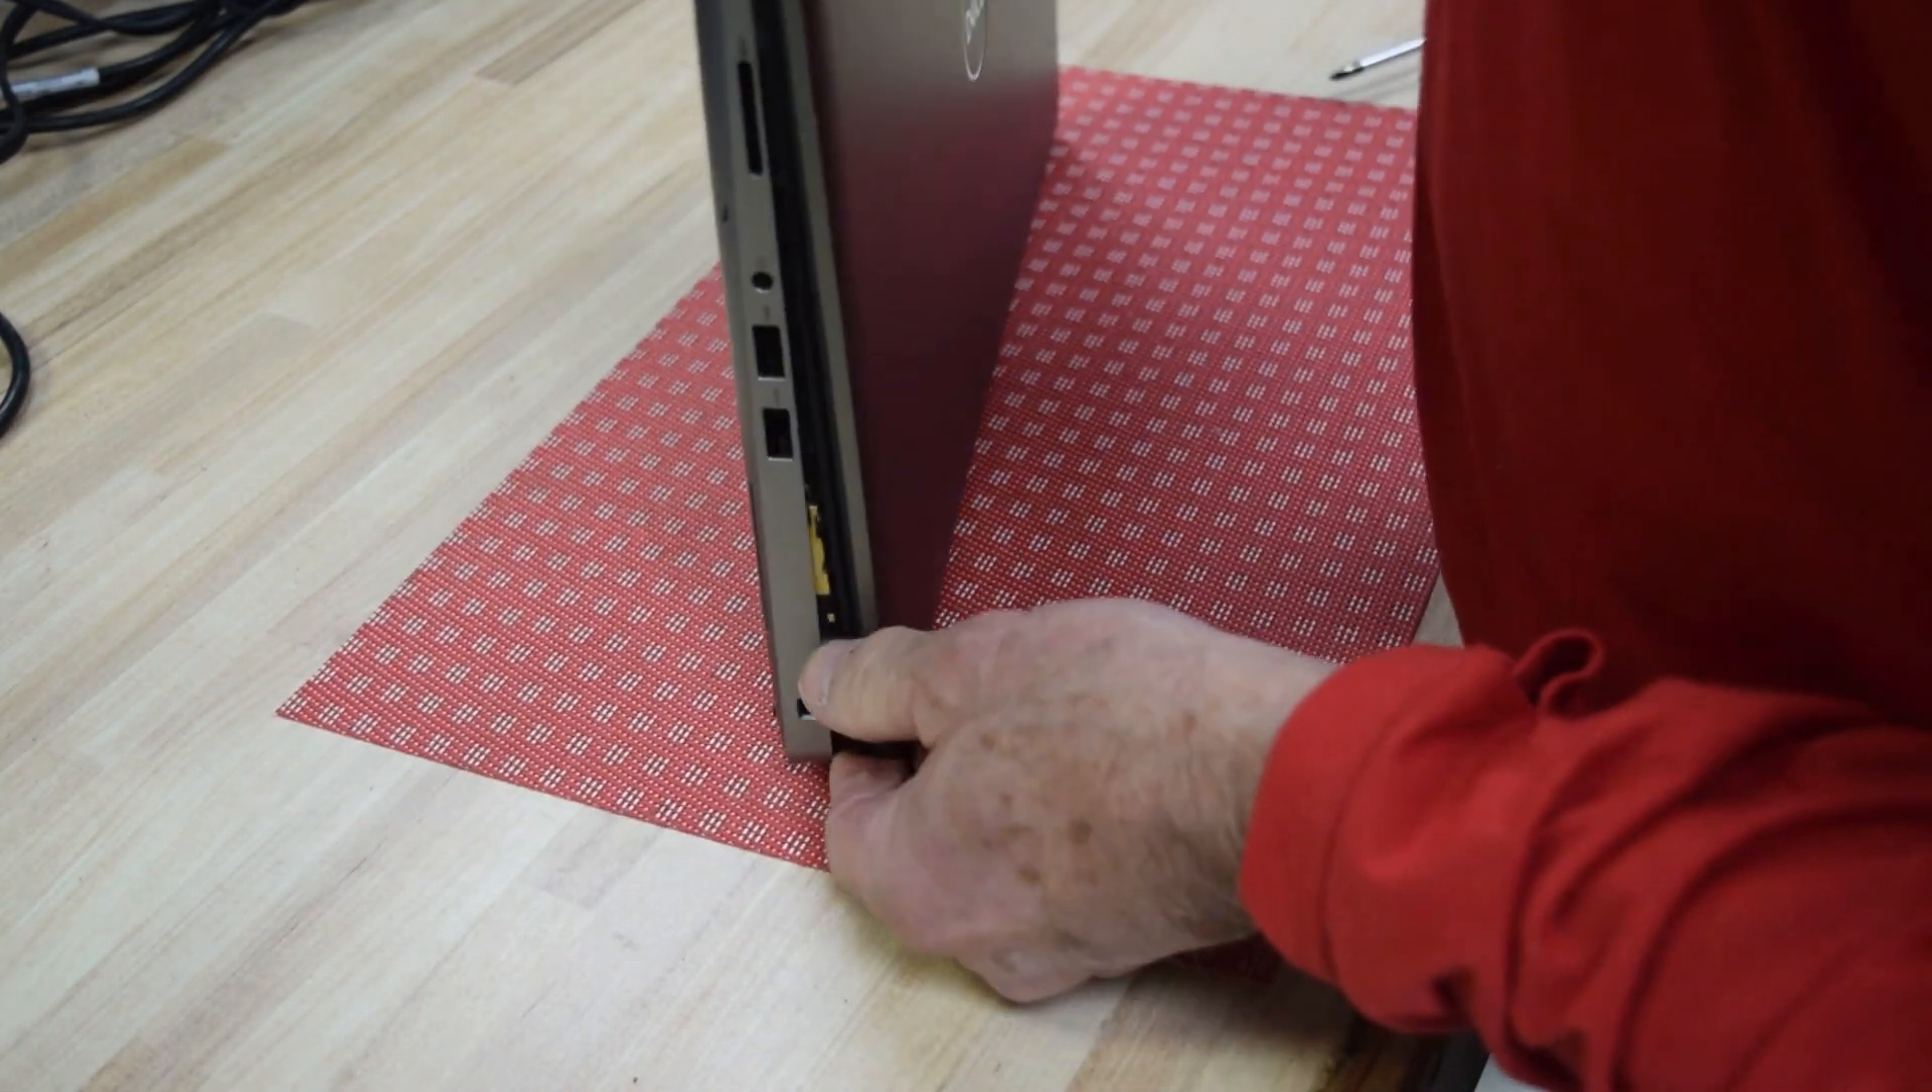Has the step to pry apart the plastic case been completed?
No.